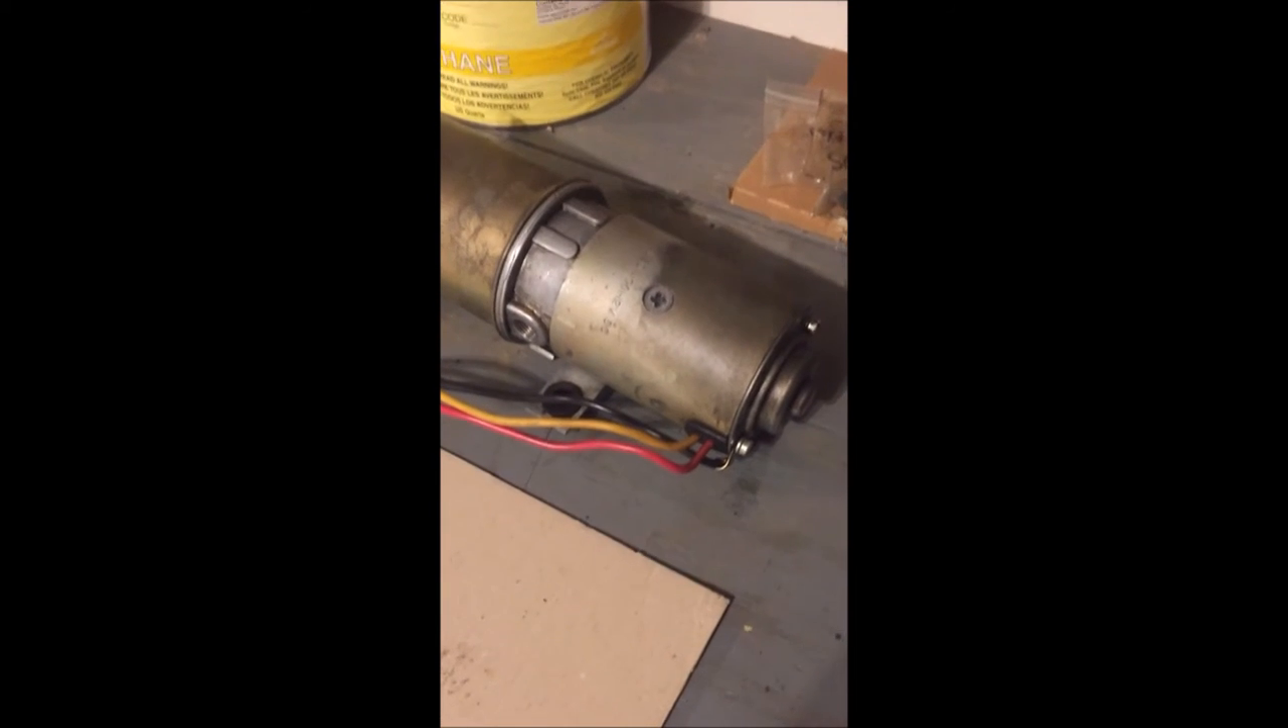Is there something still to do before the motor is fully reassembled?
No.